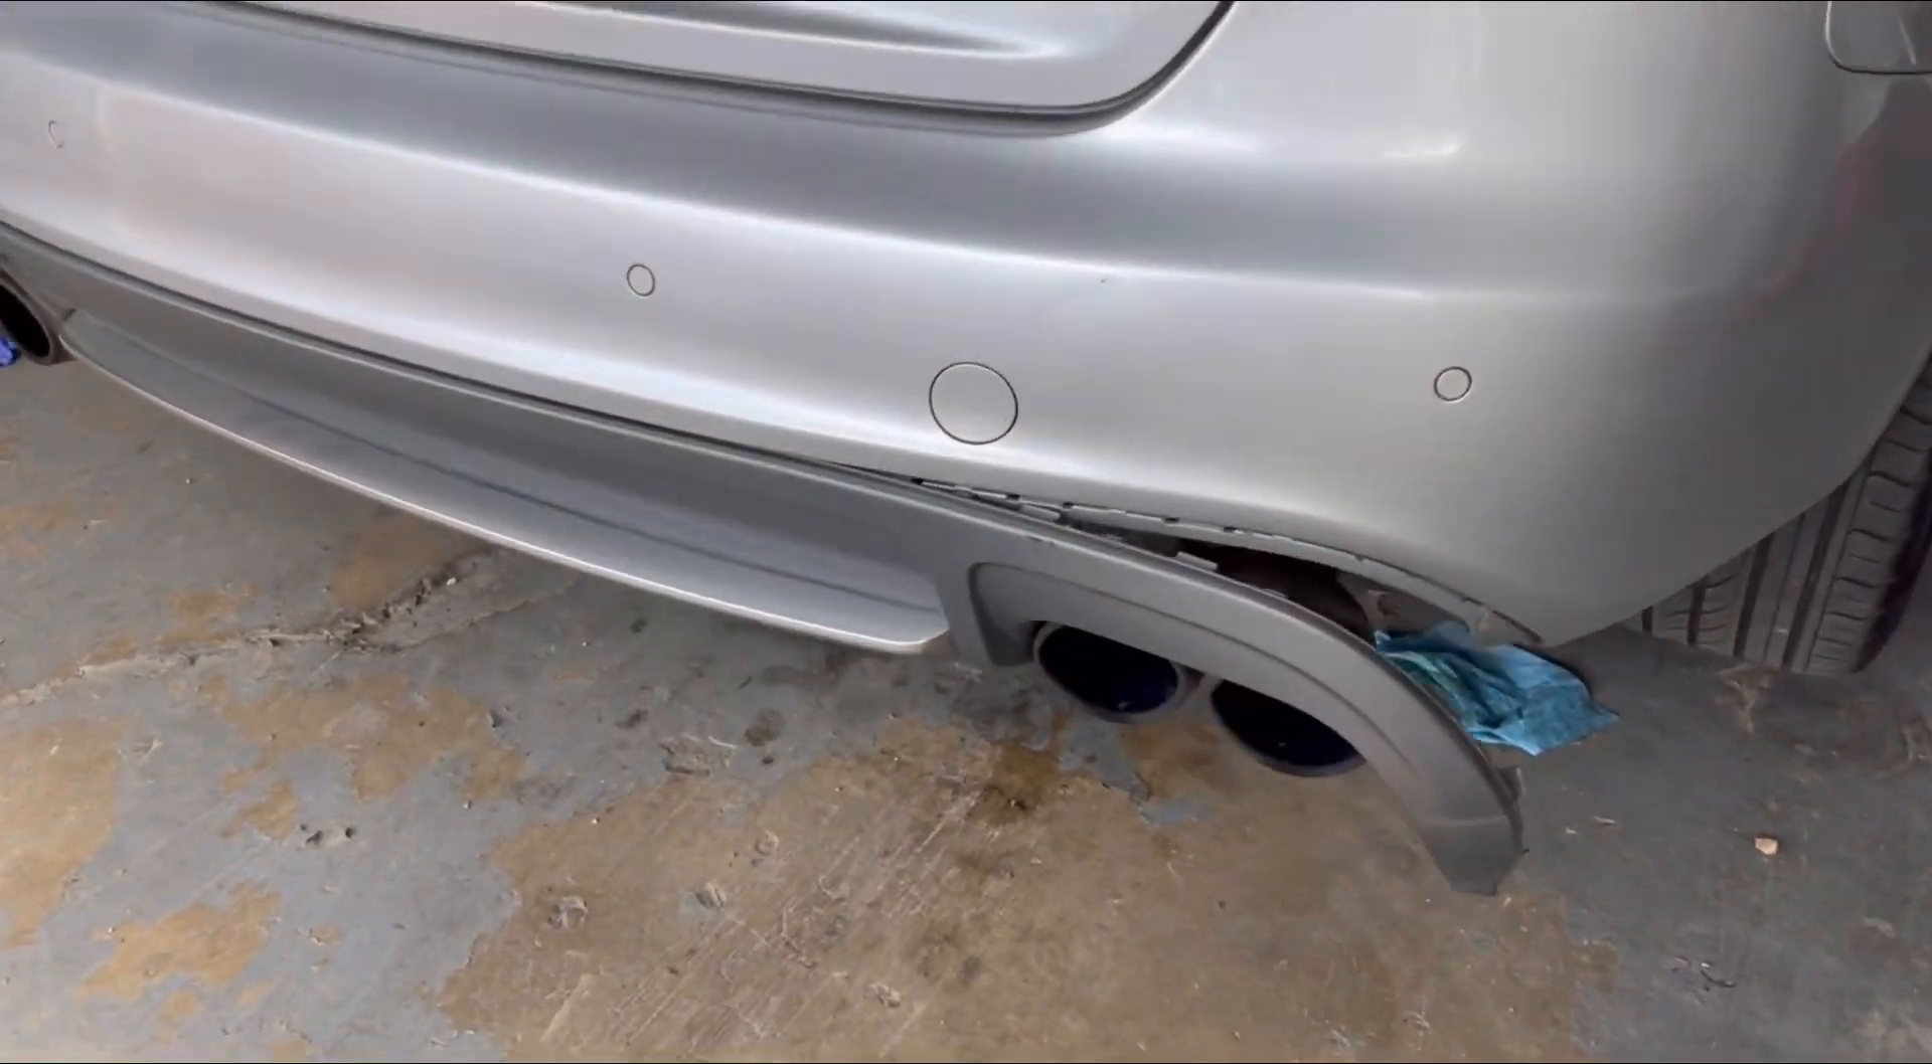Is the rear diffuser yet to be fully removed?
Yes.